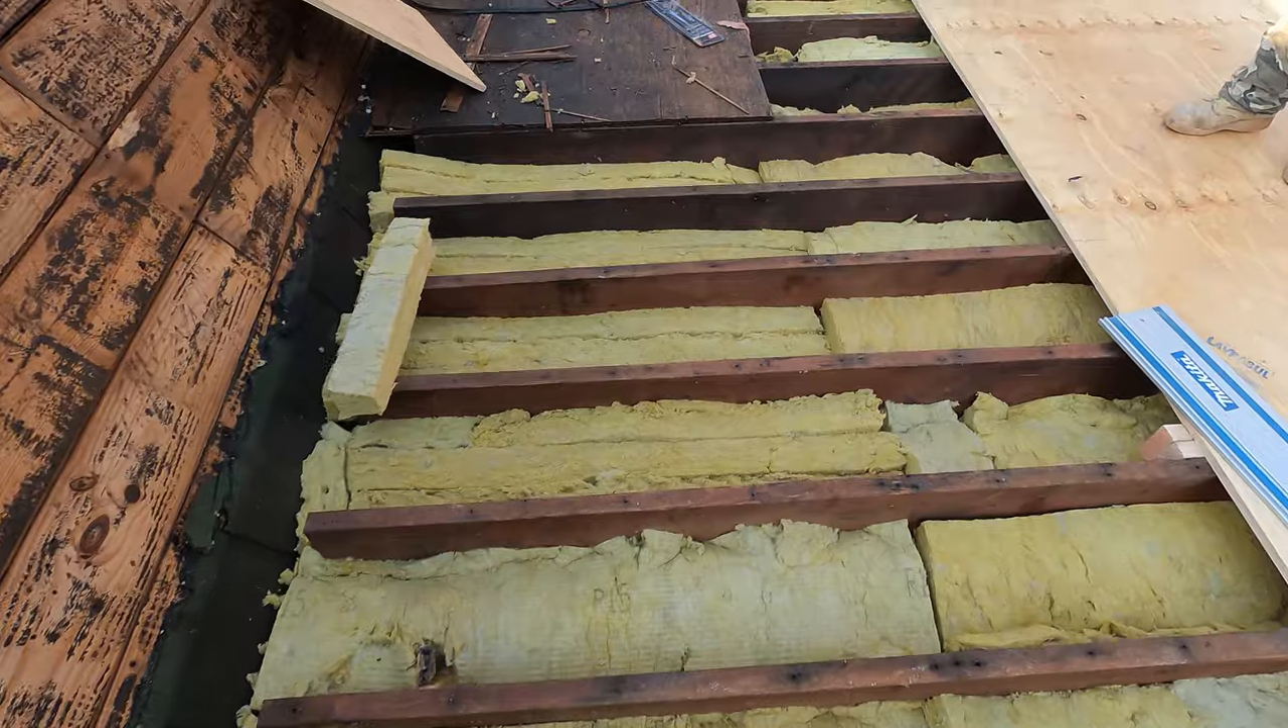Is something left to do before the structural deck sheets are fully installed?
Yes.